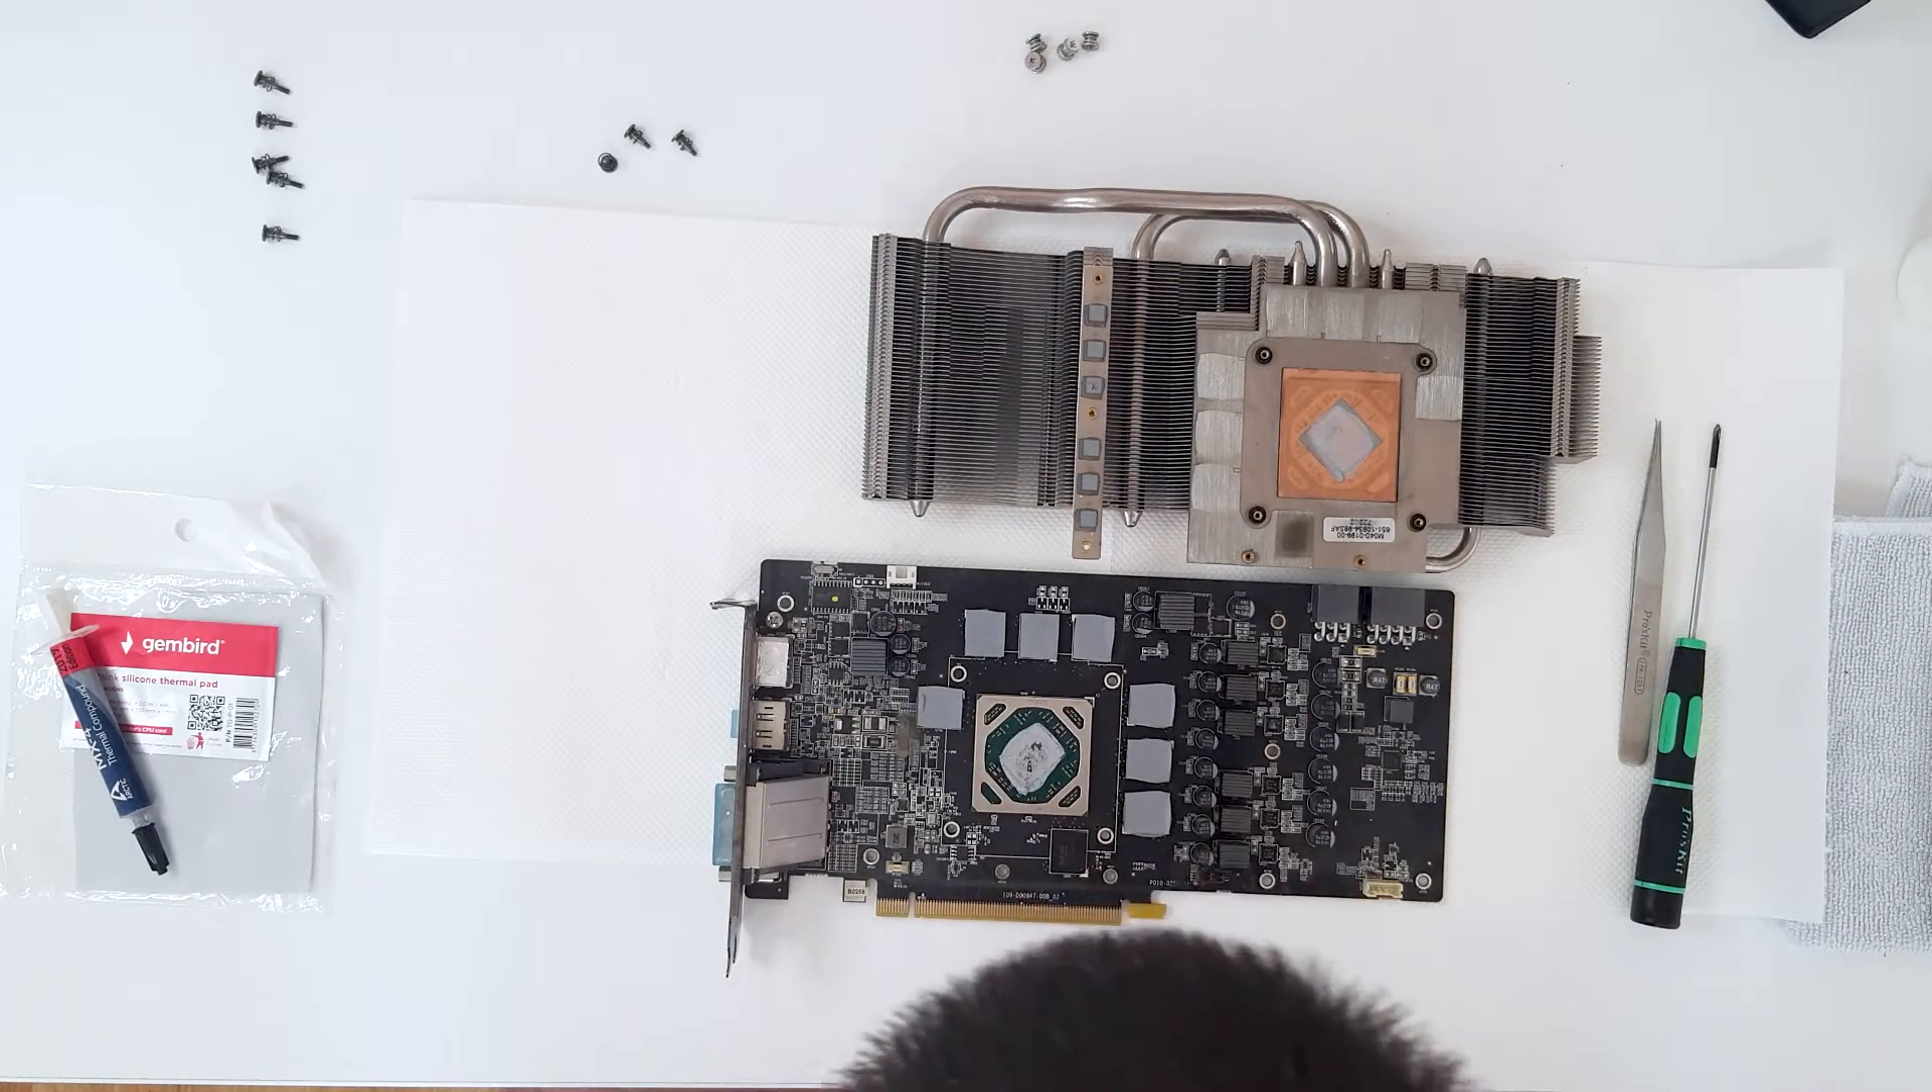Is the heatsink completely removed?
Yes.